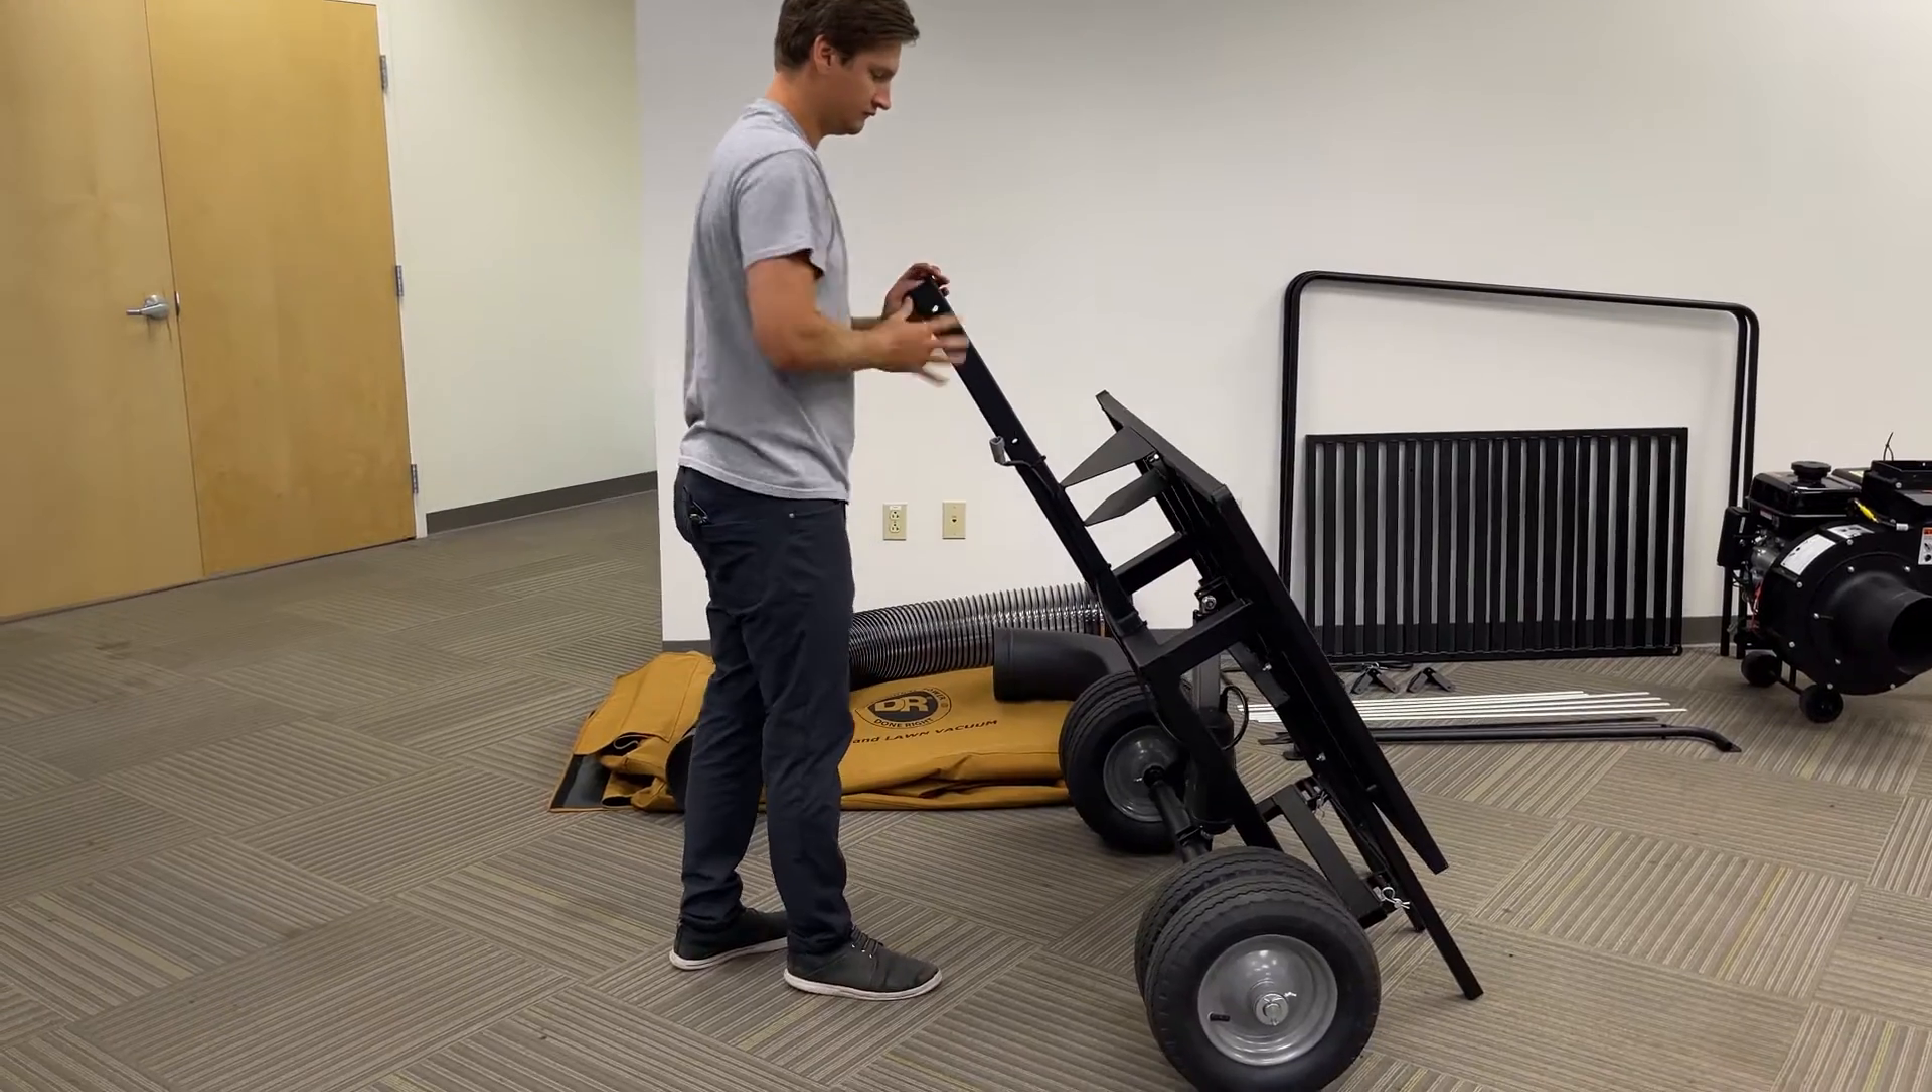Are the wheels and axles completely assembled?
Yes.